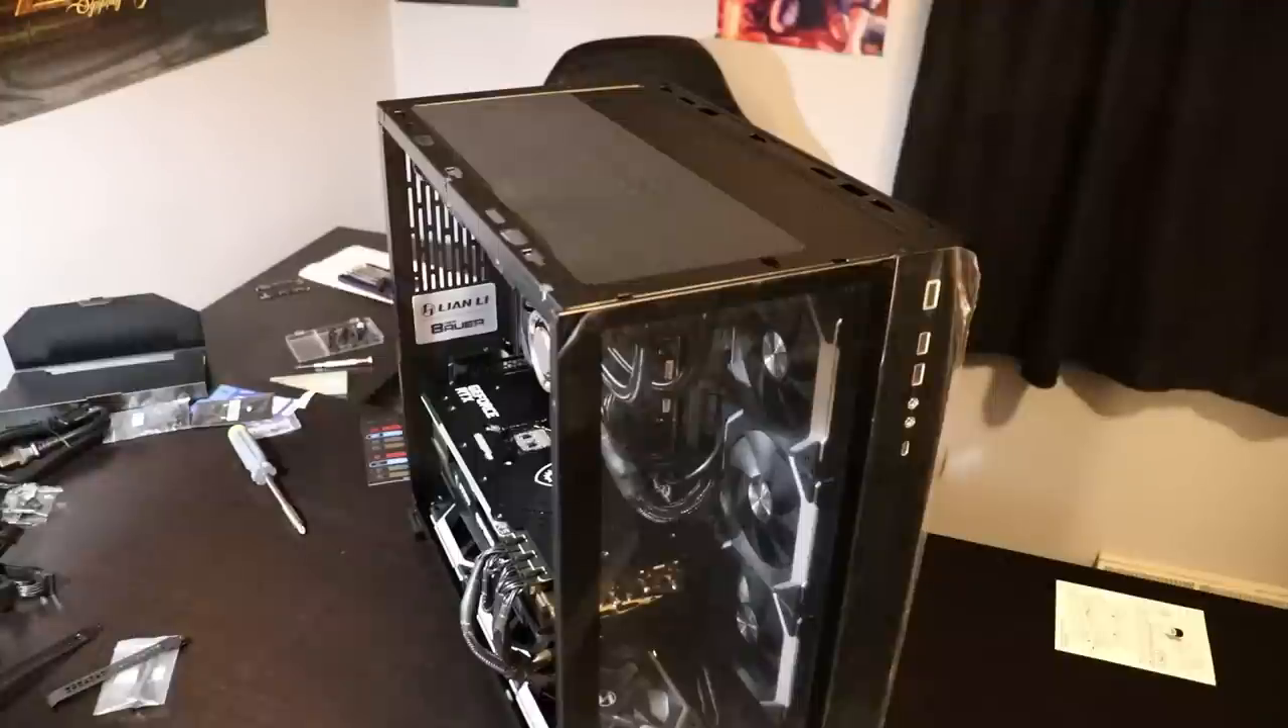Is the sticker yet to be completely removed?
Yes.